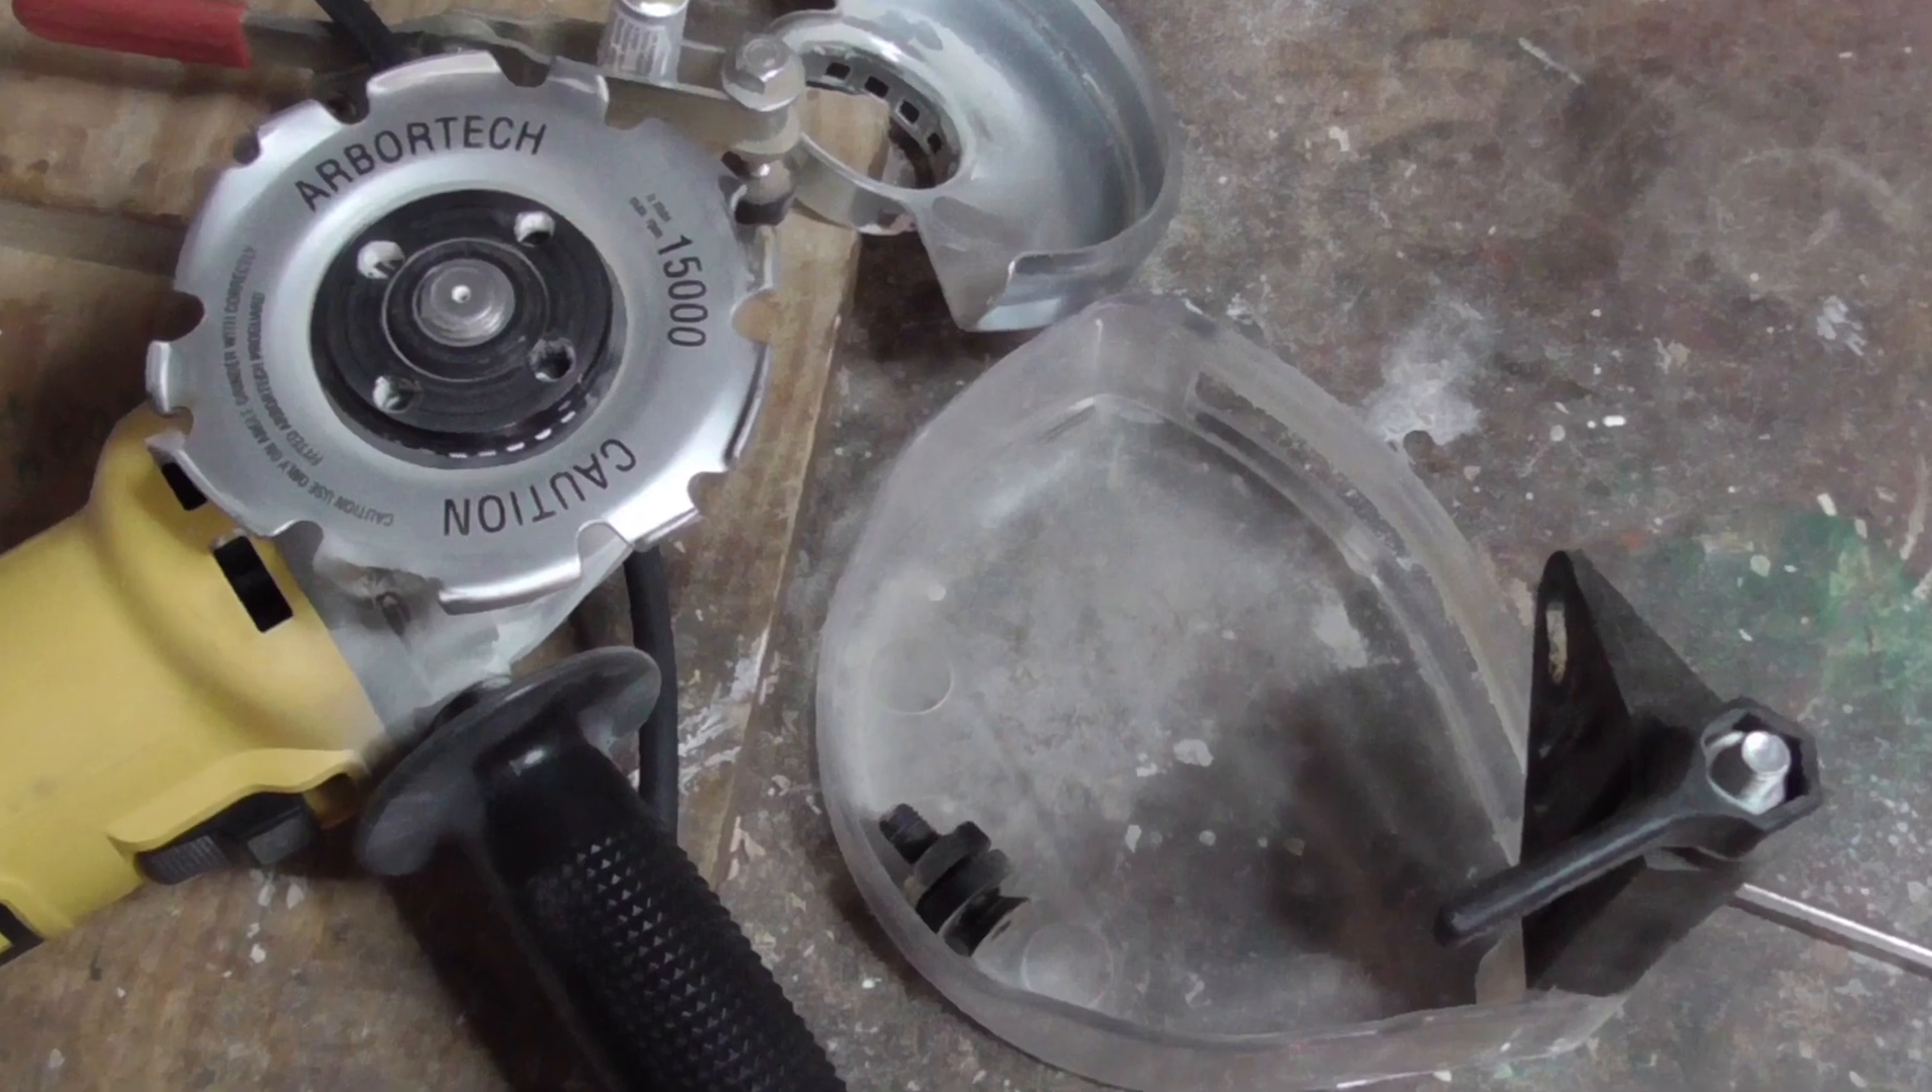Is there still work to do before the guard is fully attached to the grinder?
Yes.